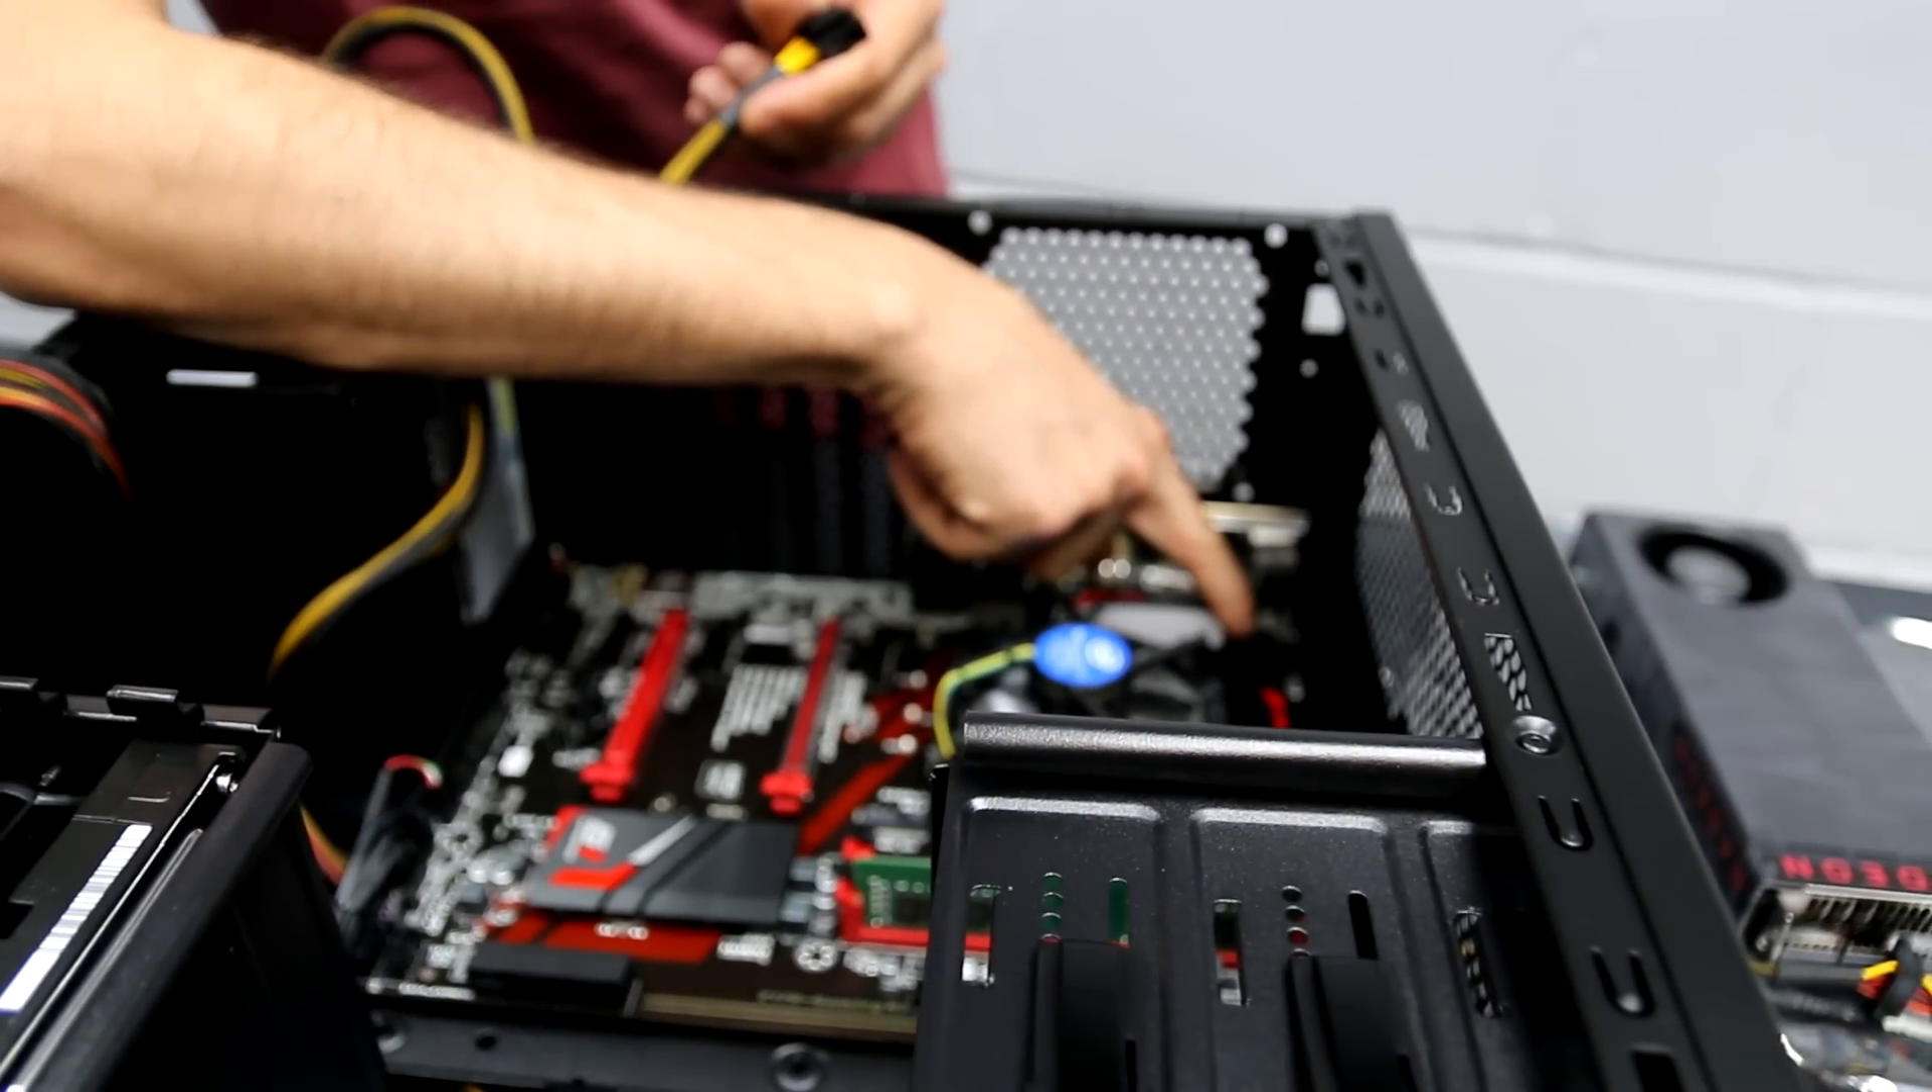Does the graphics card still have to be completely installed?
Yes.